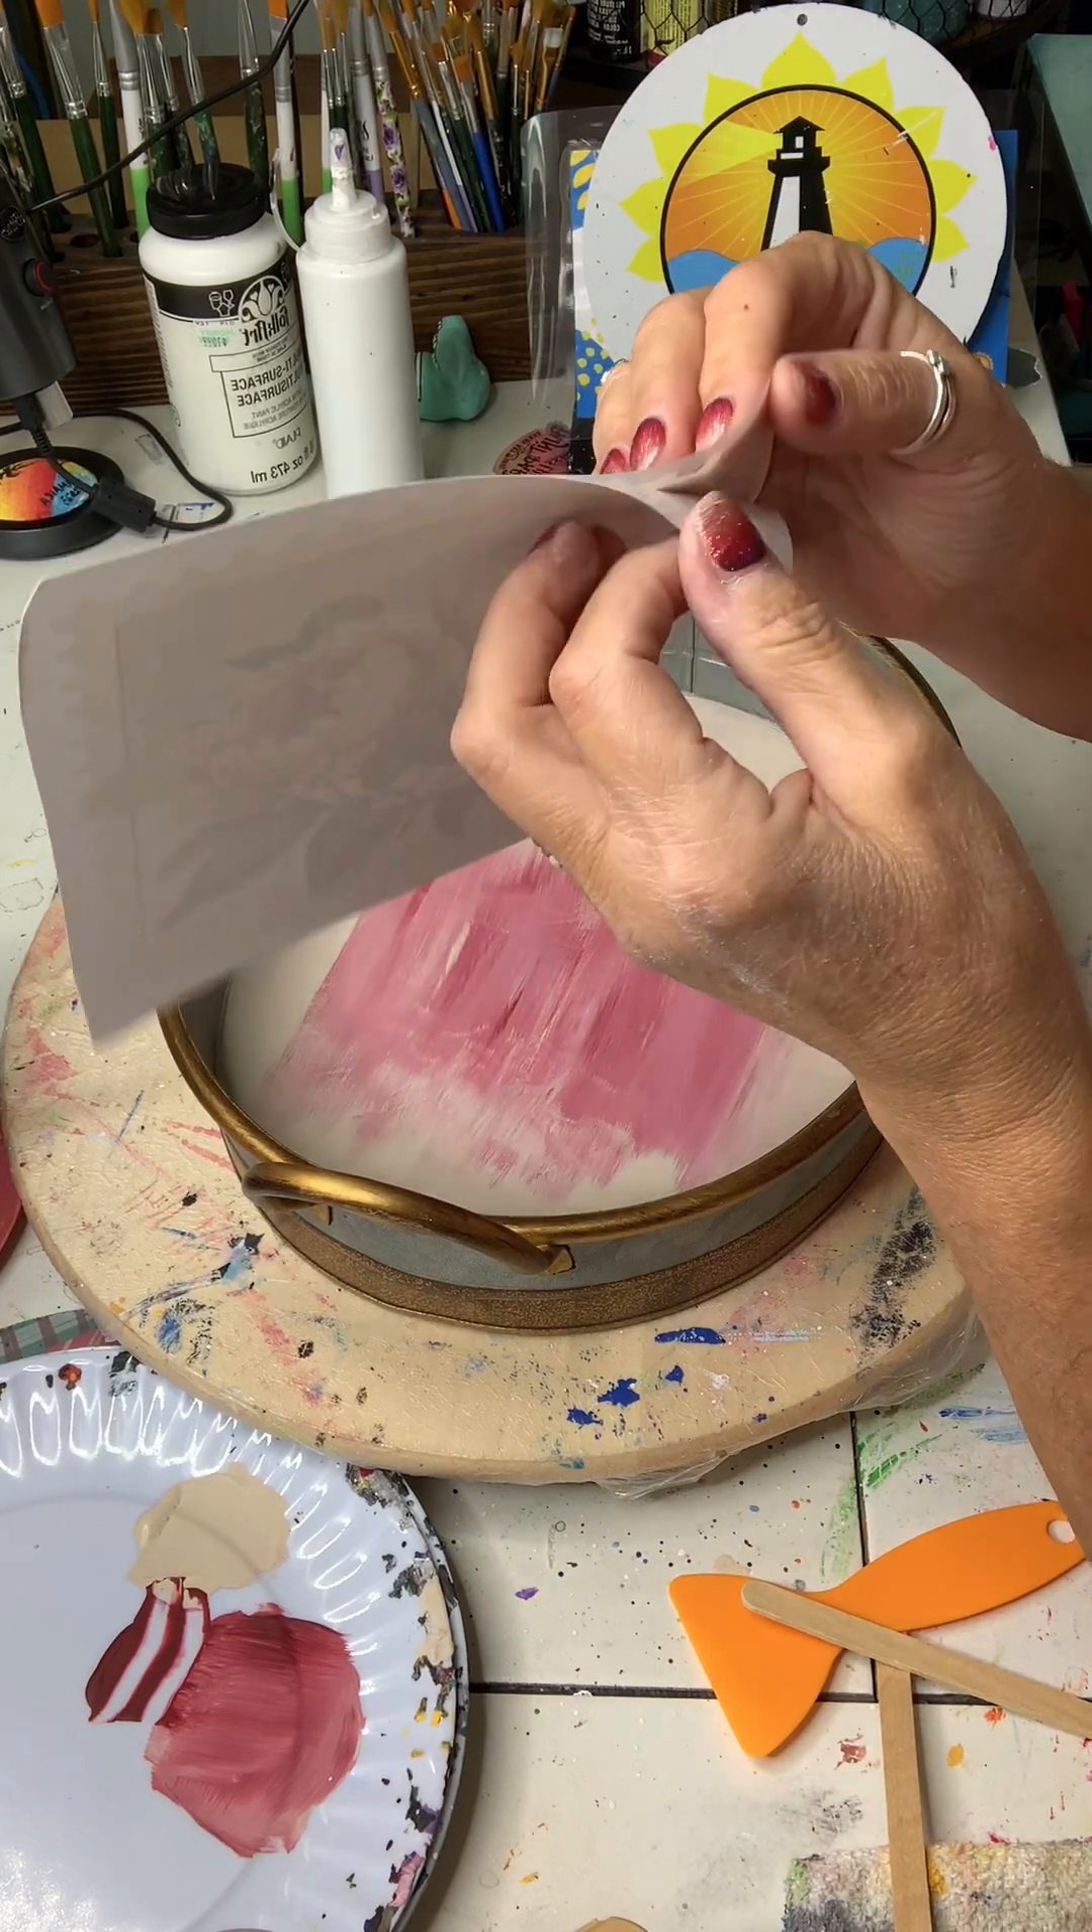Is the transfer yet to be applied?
Yes.